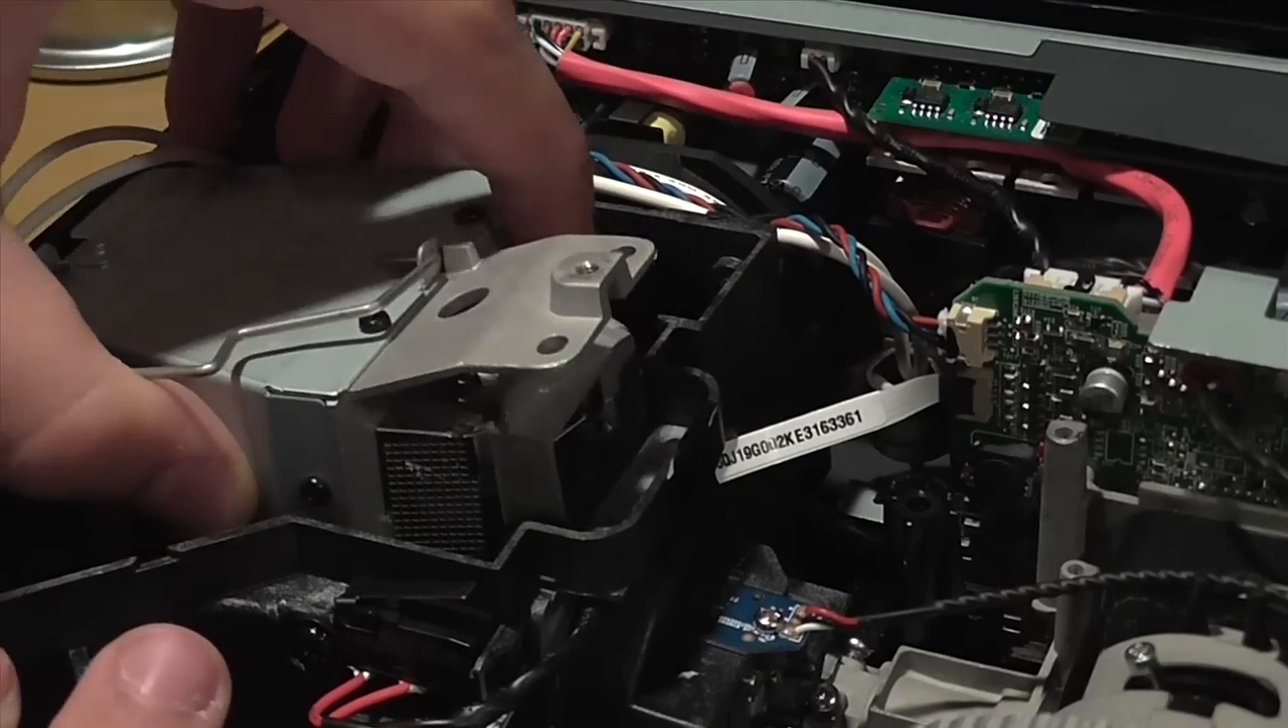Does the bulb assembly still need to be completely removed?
Yes.